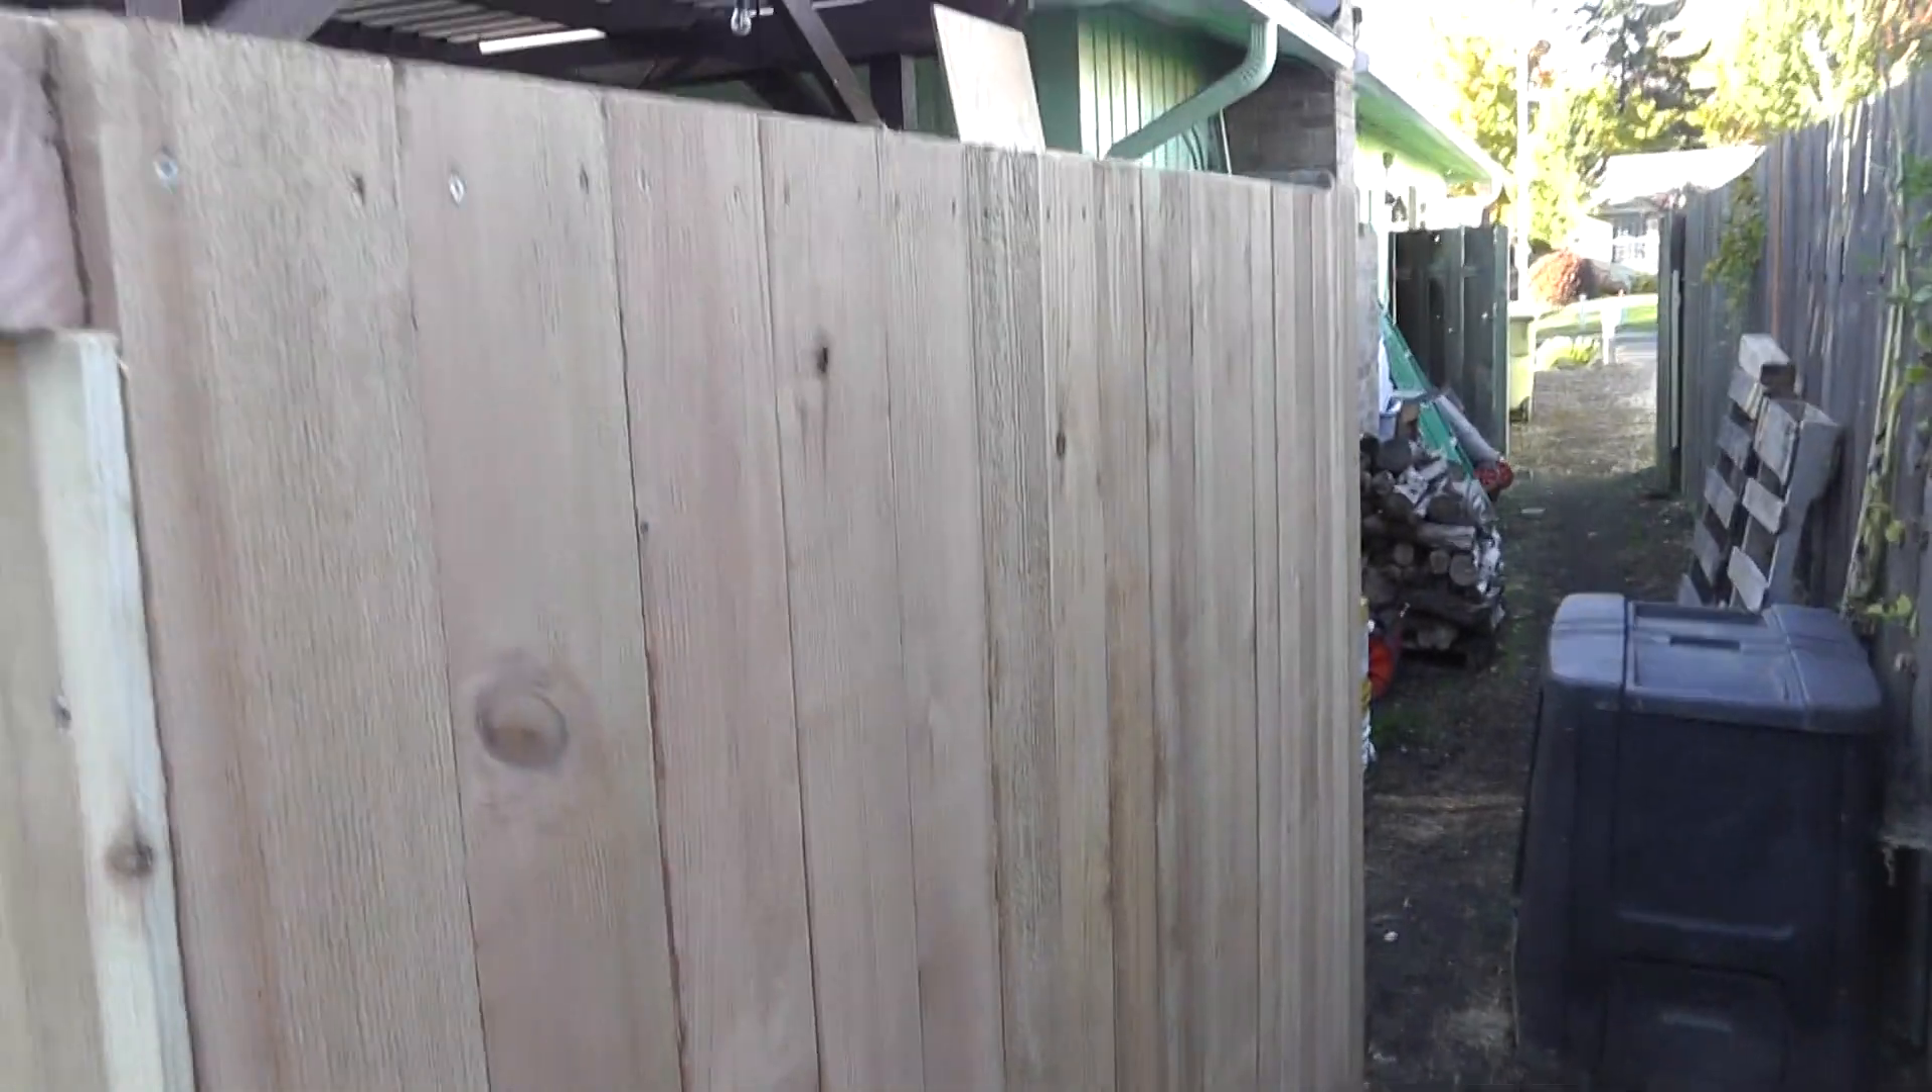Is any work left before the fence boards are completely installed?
No.